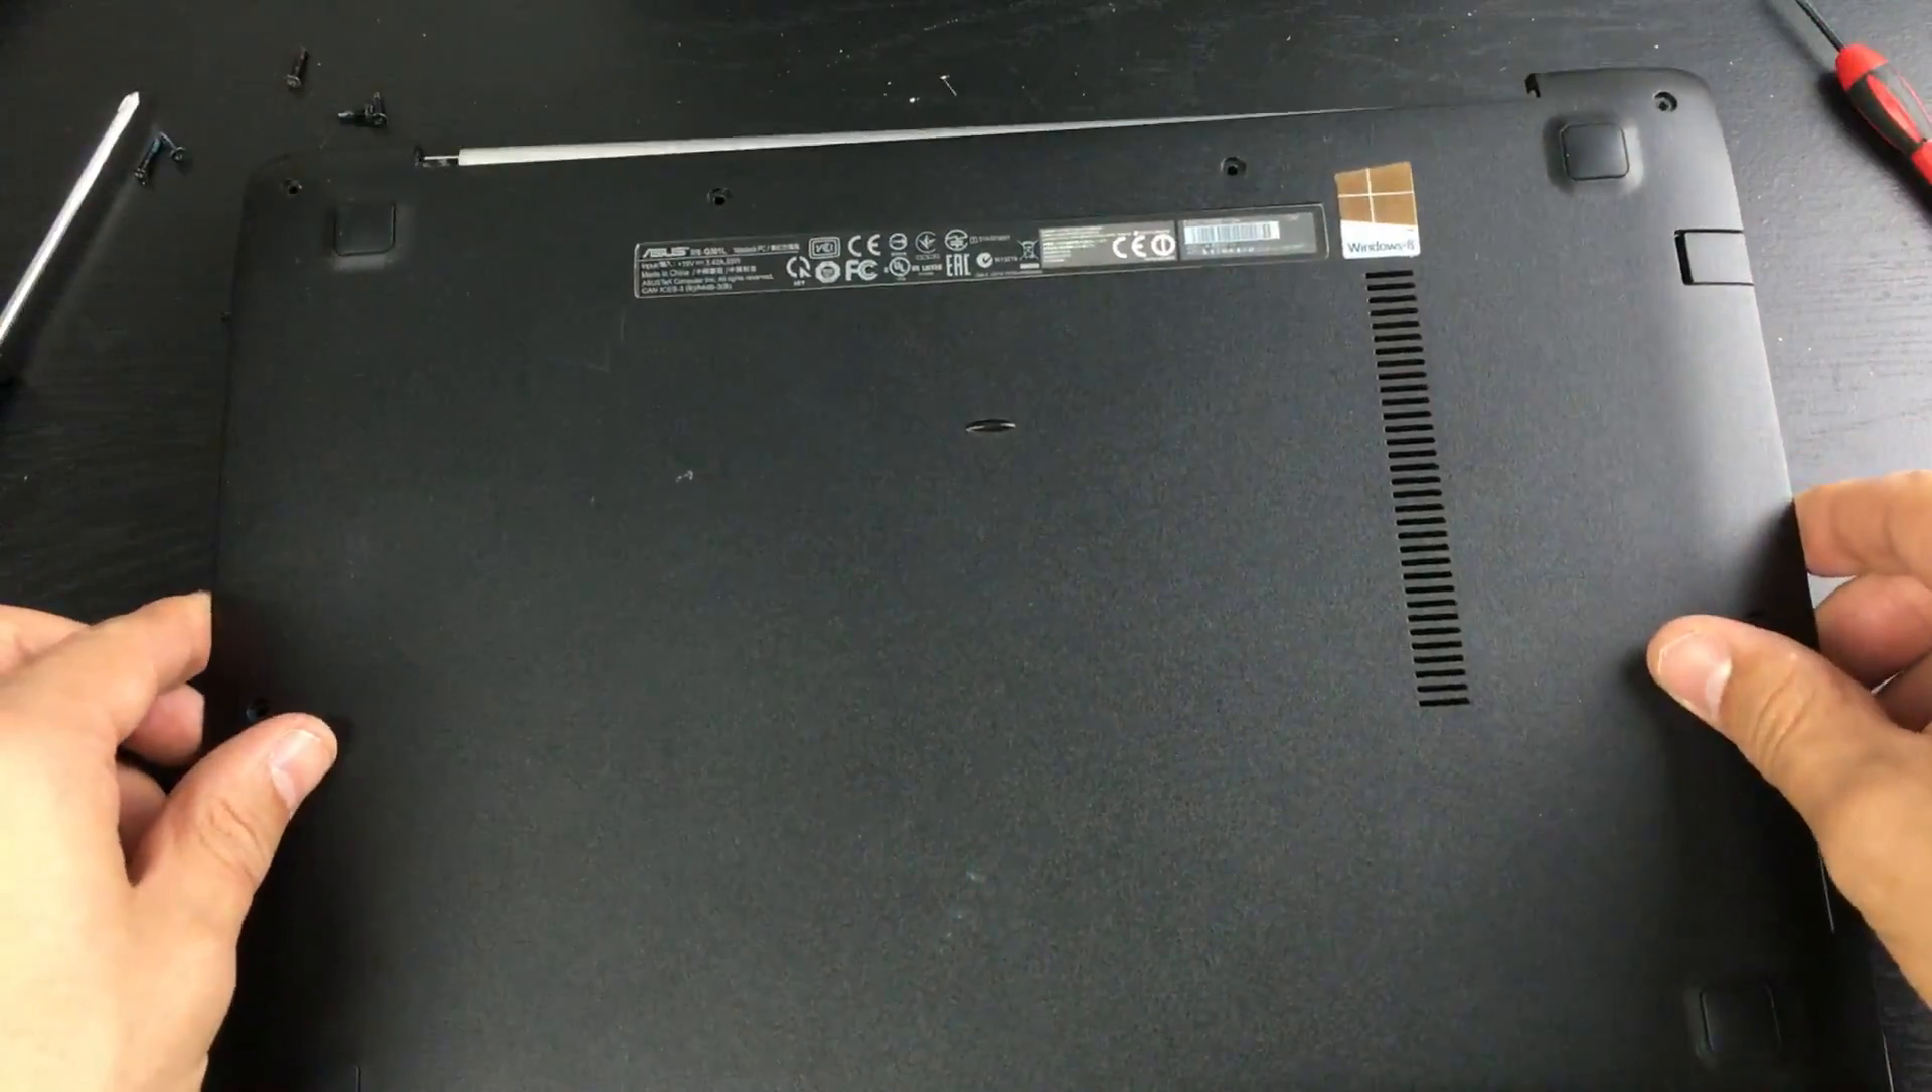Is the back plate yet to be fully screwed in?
Yes.